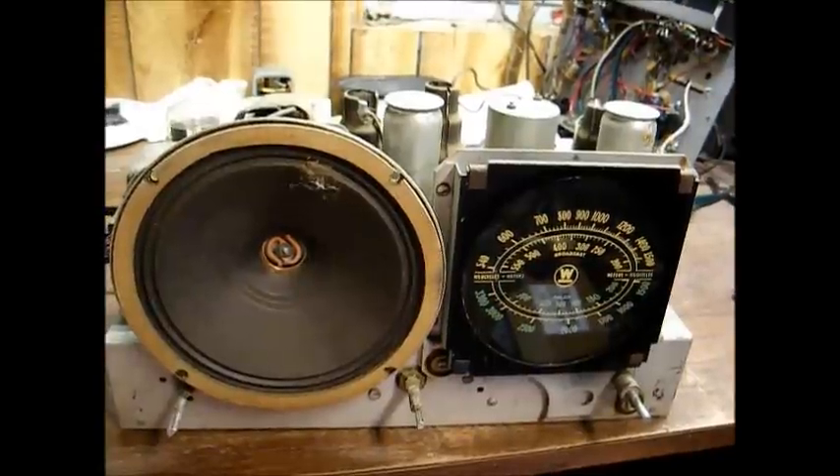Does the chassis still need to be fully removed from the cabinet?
No.